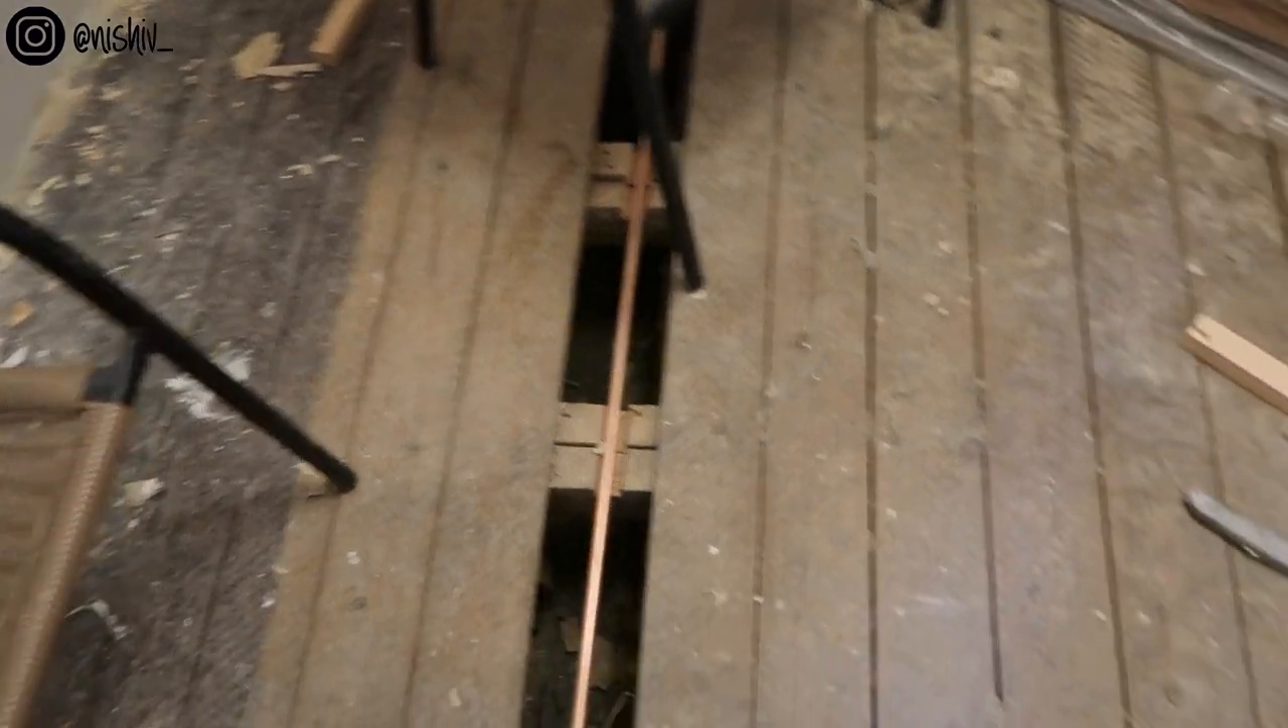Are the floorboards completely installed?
No.